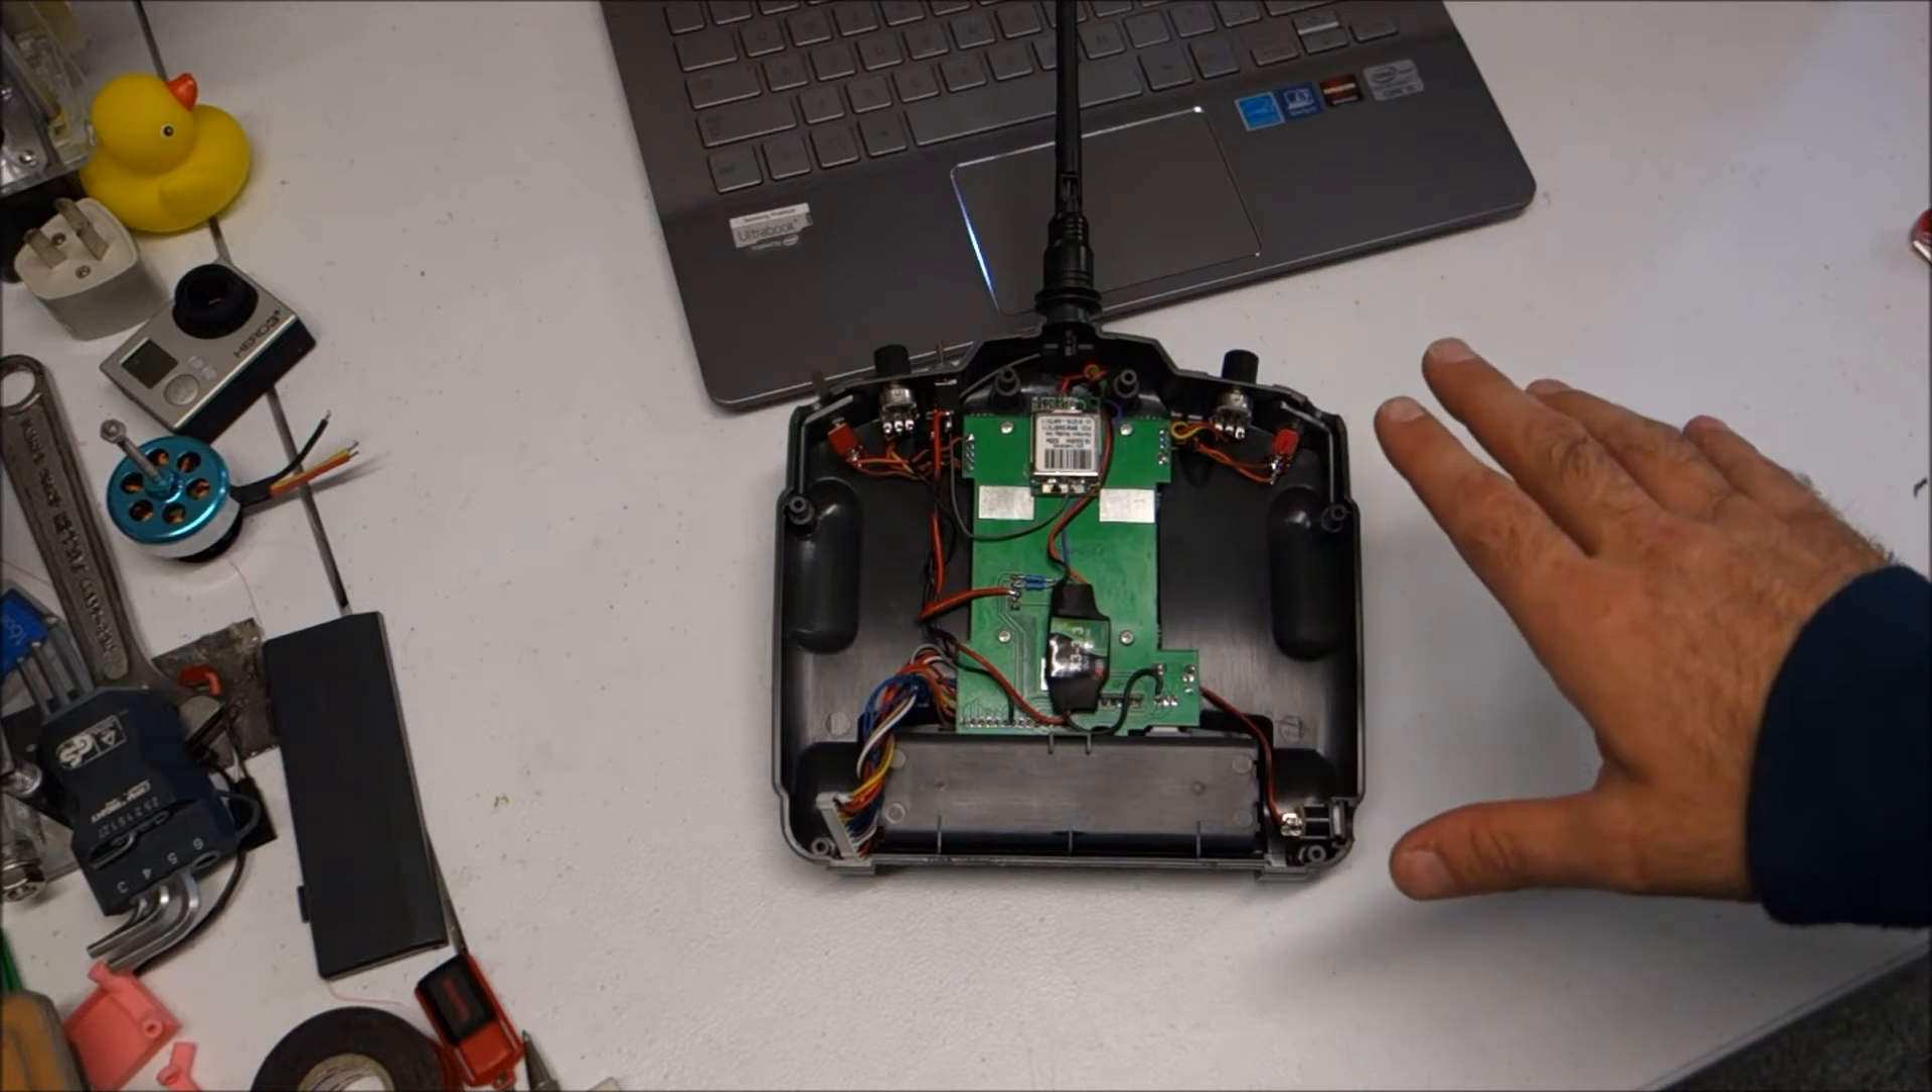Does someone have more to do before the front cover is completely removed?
No.